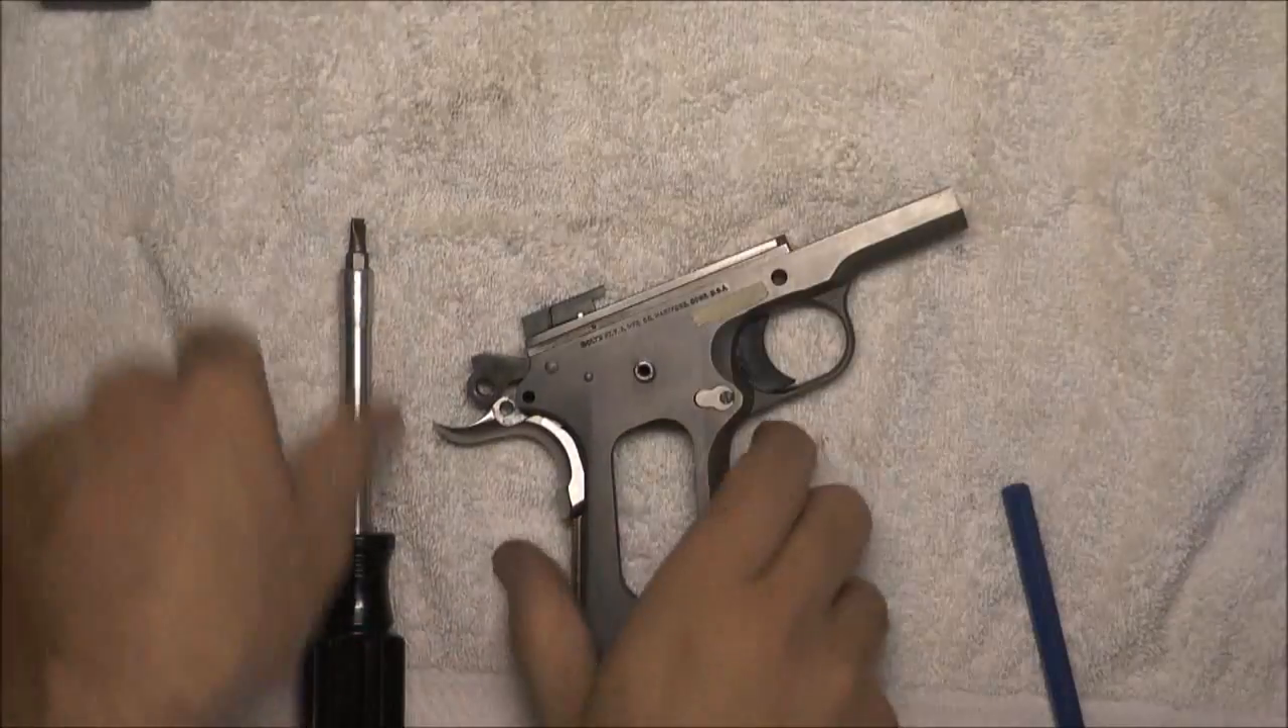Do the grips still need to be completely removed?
No.